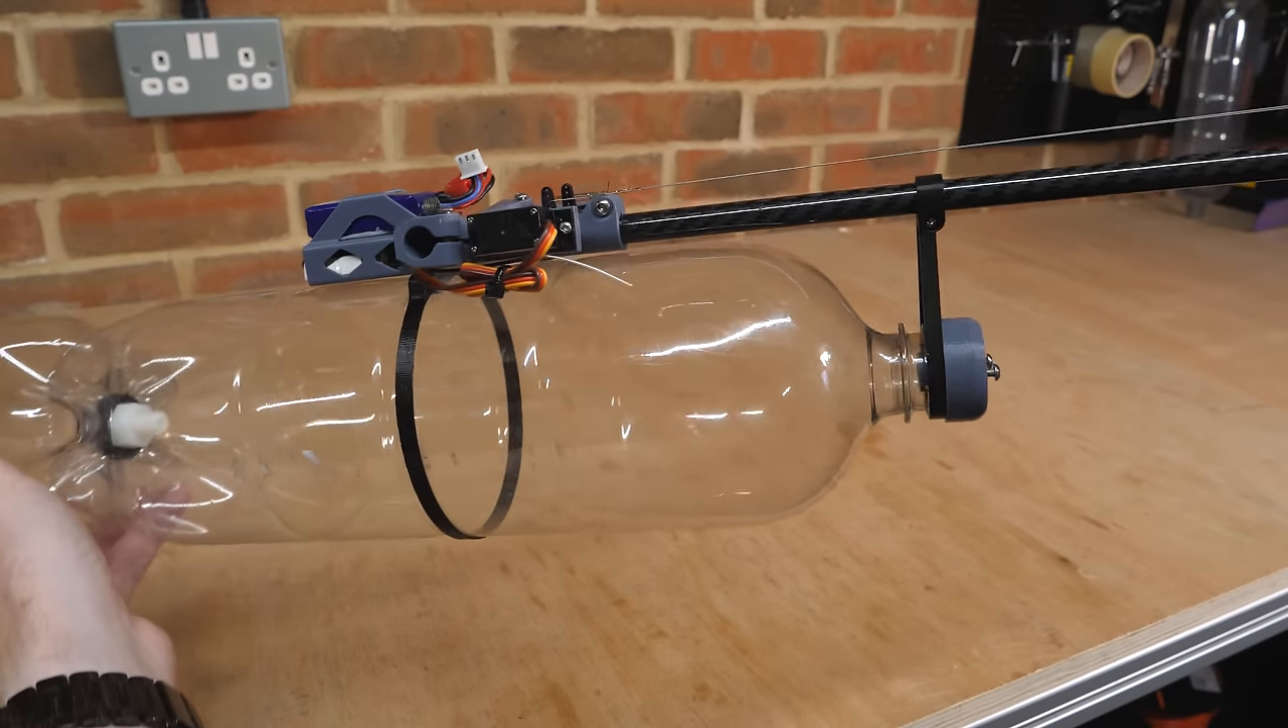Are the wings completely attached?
No.